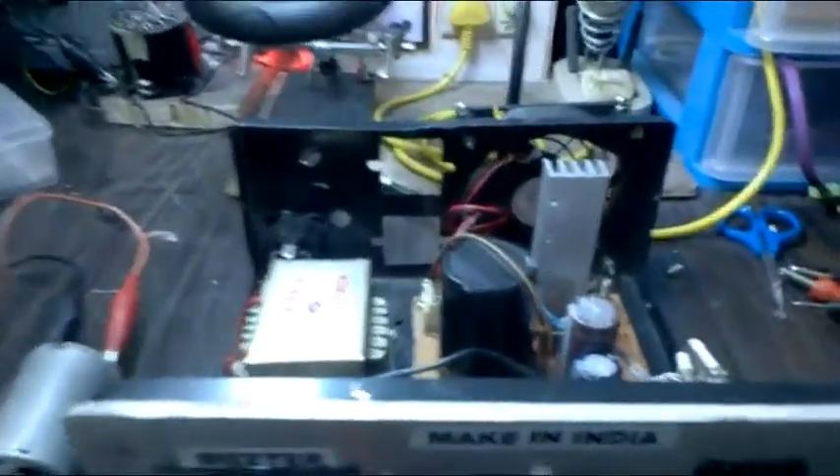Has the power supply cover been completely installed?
No.